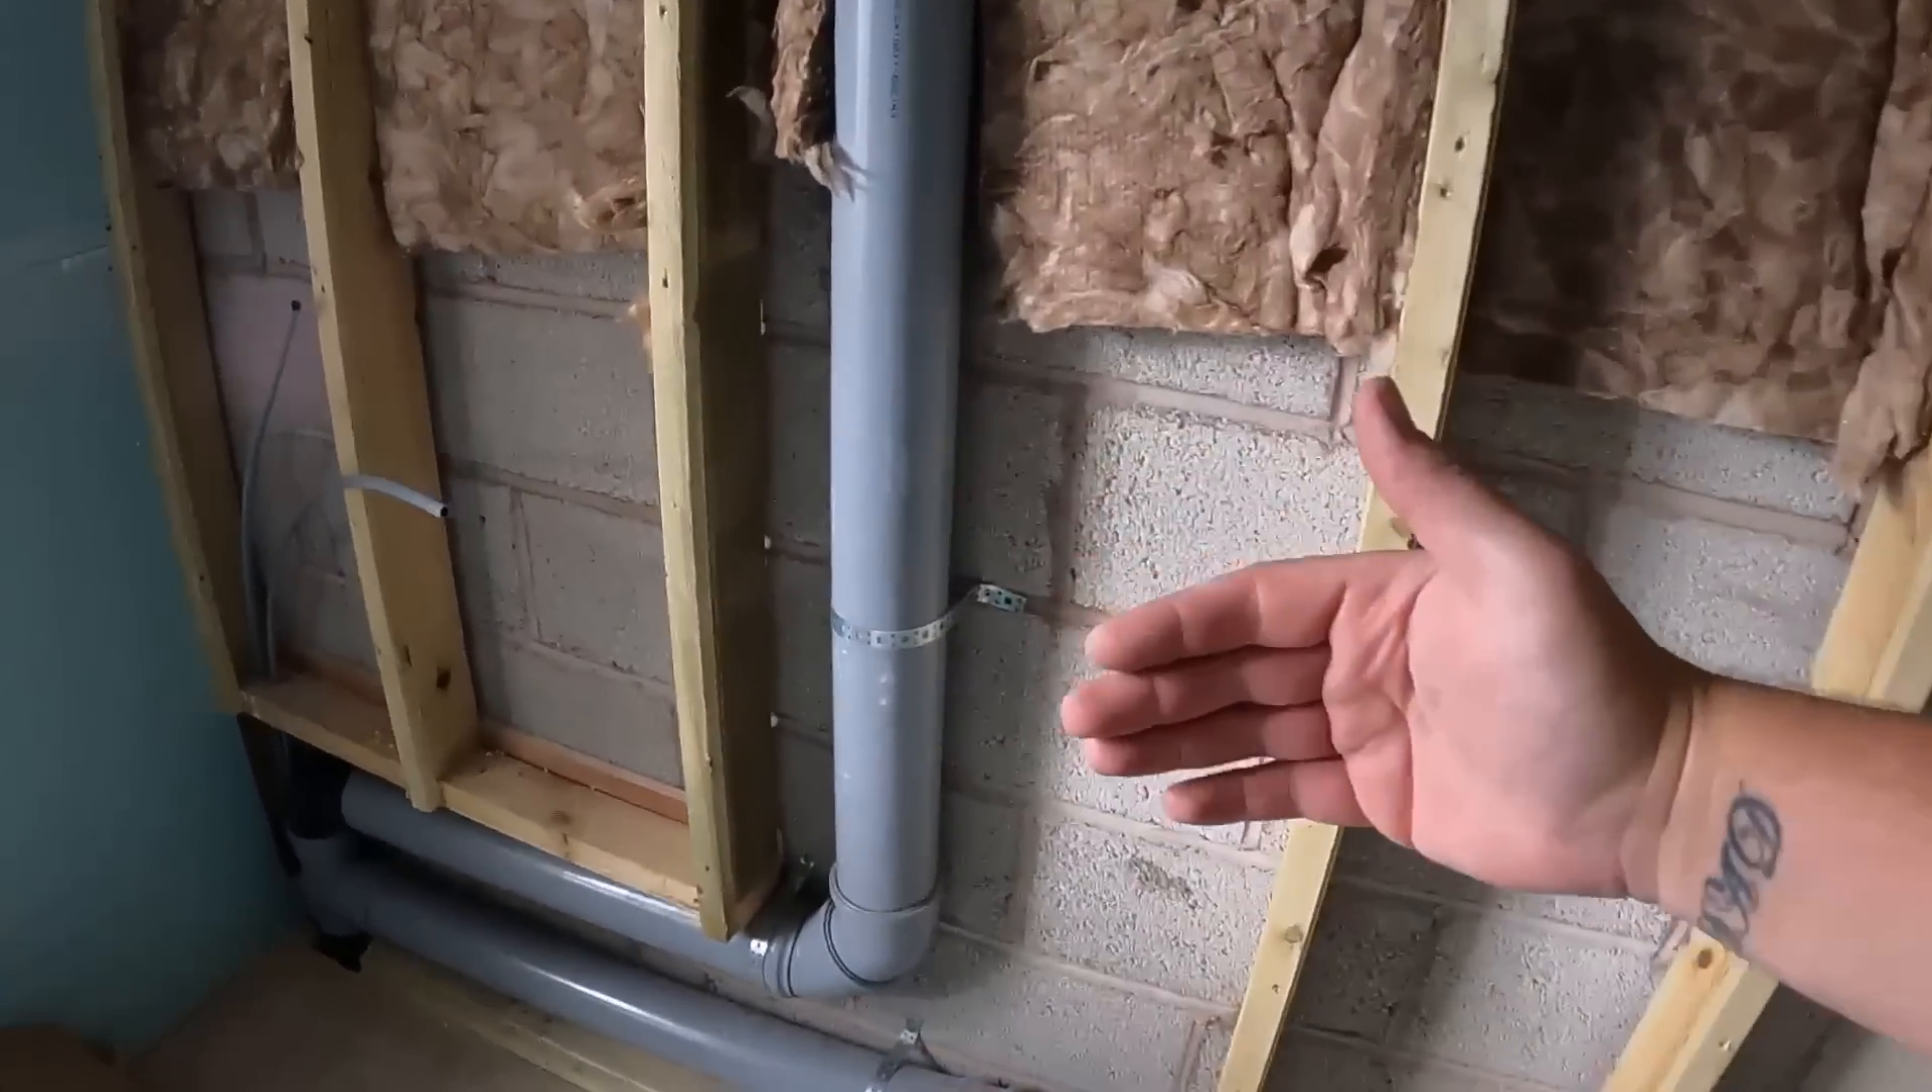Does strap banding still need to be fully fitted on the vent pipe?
No.